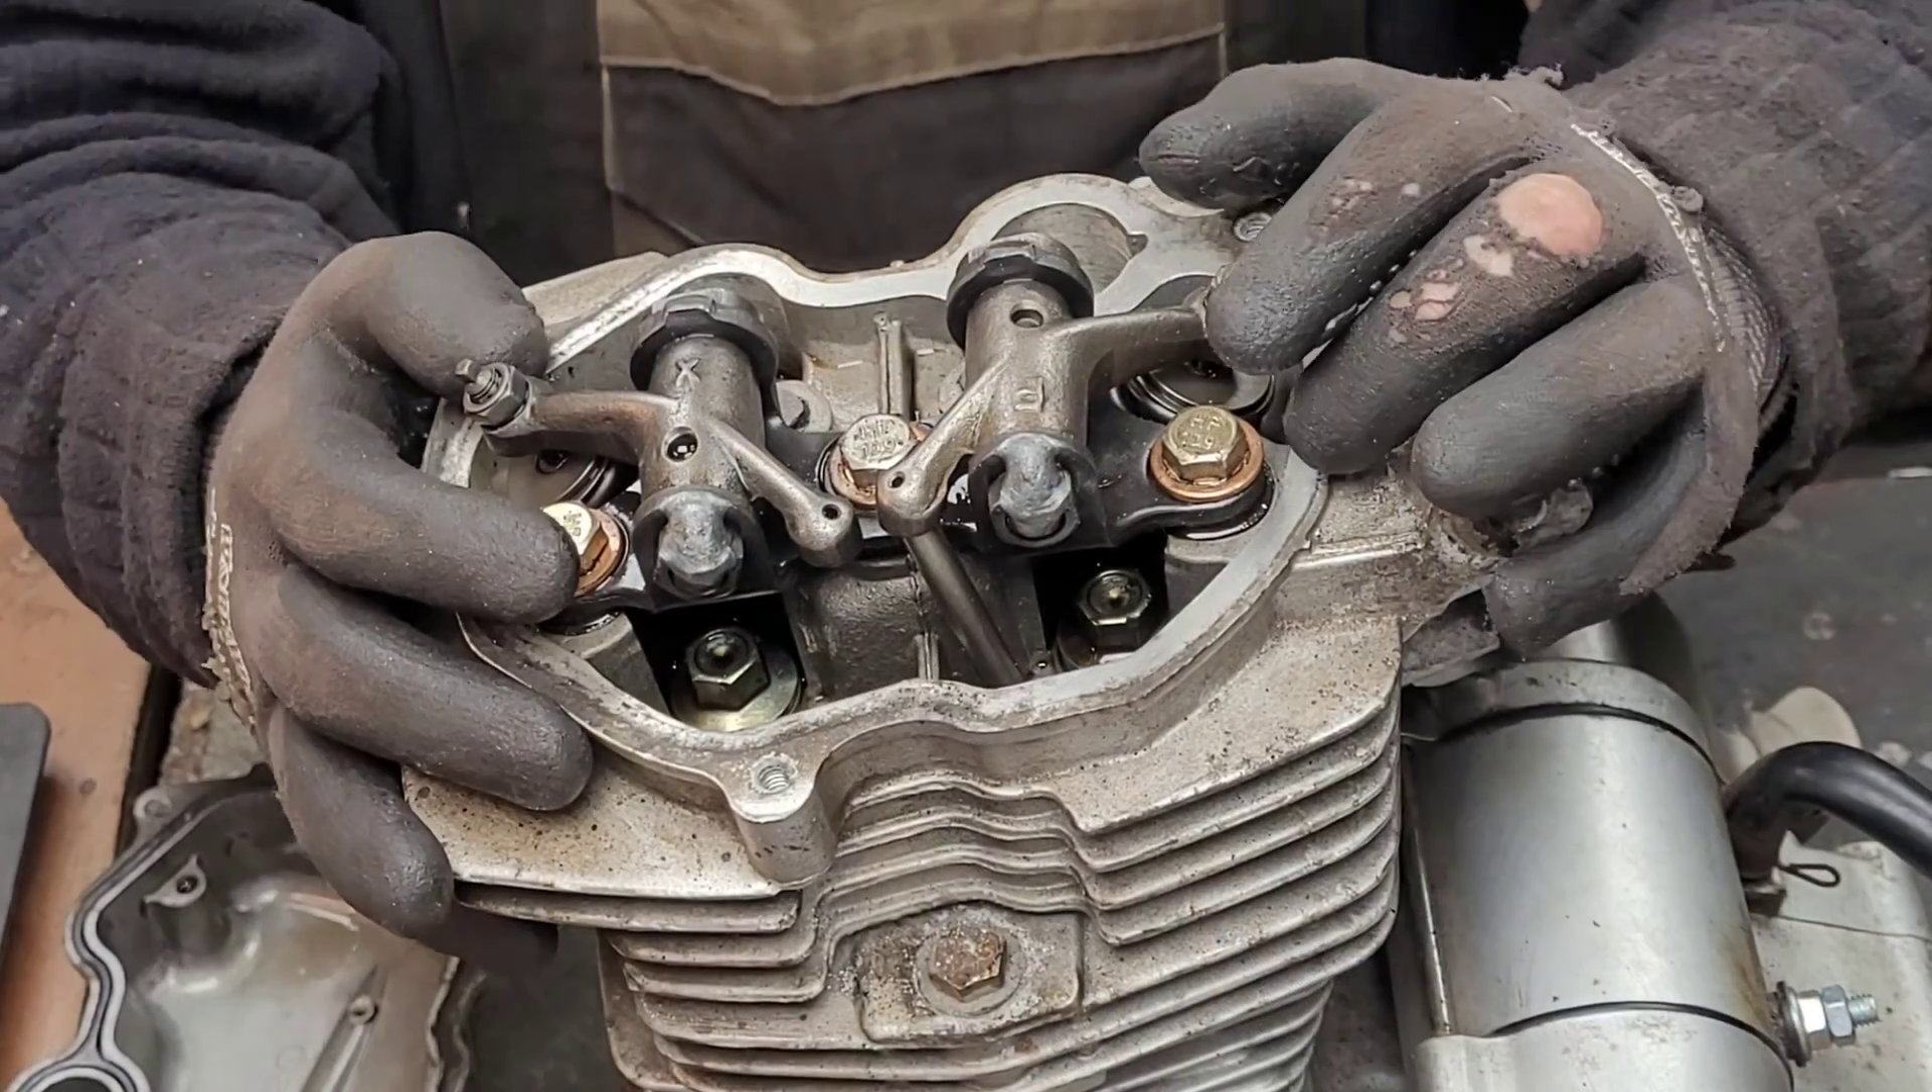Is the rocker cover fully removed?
Yes.